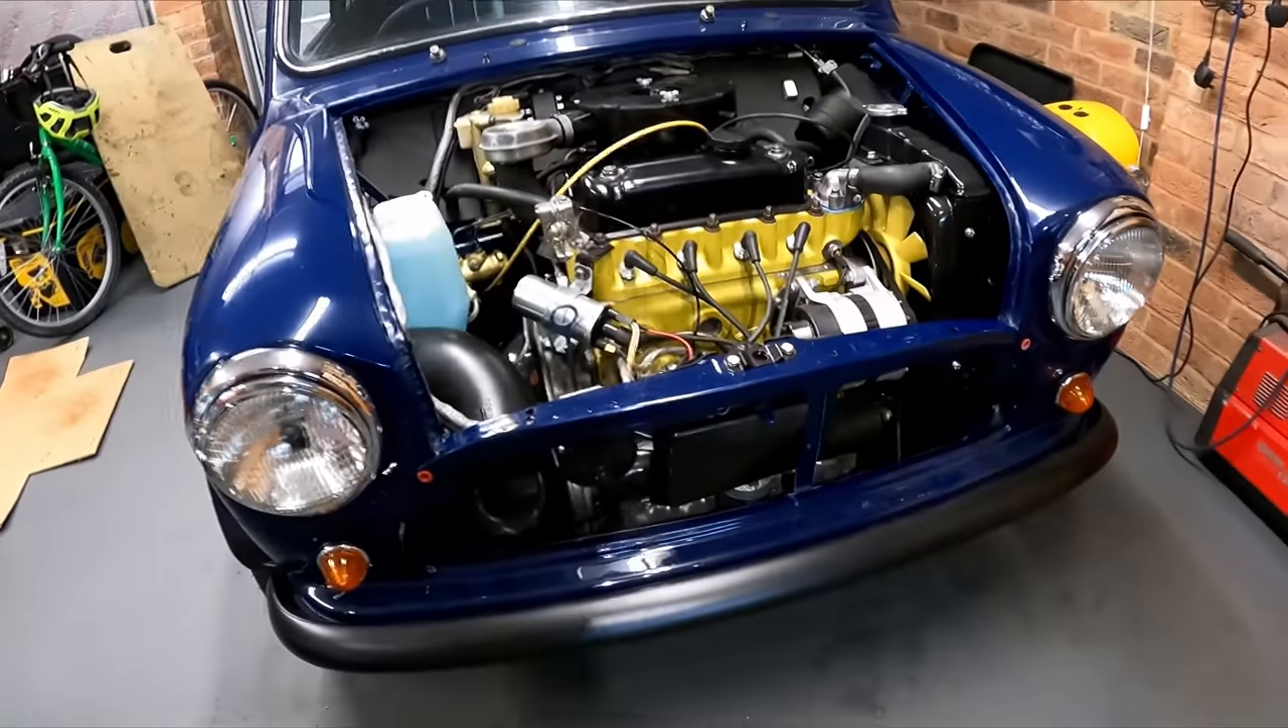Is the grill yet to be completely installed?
Yes.